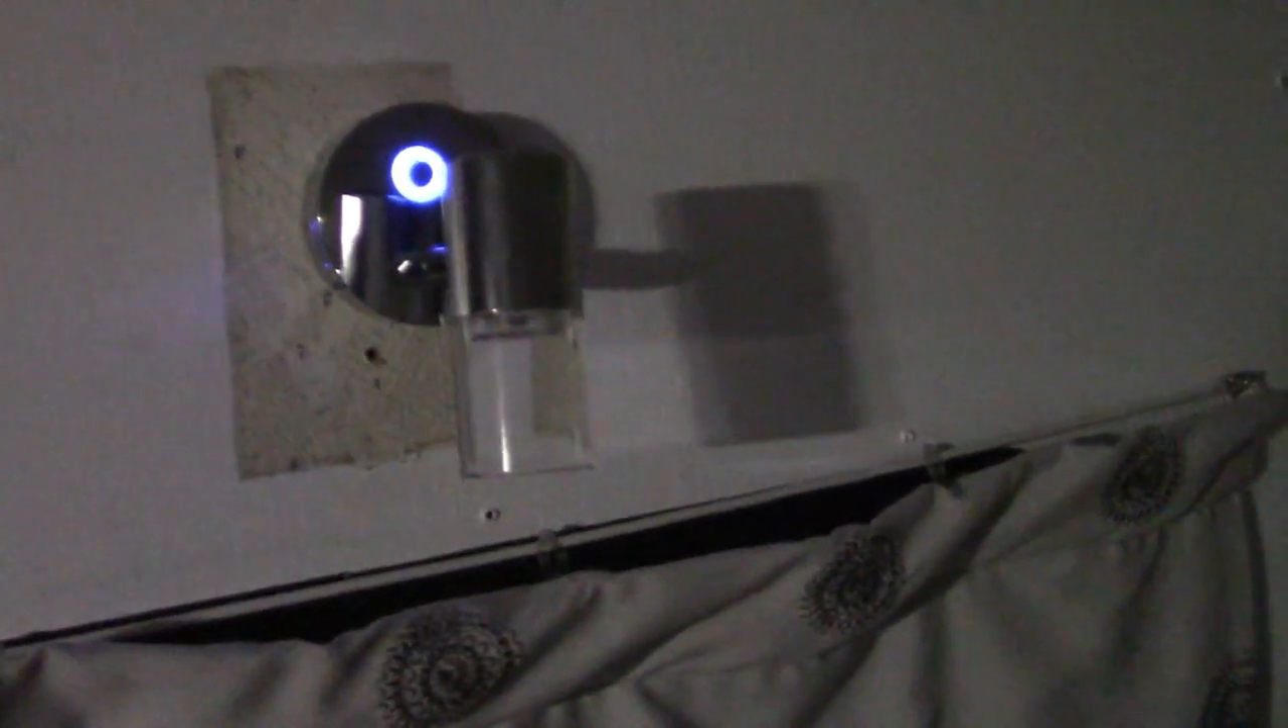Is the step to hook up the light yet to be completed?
No.